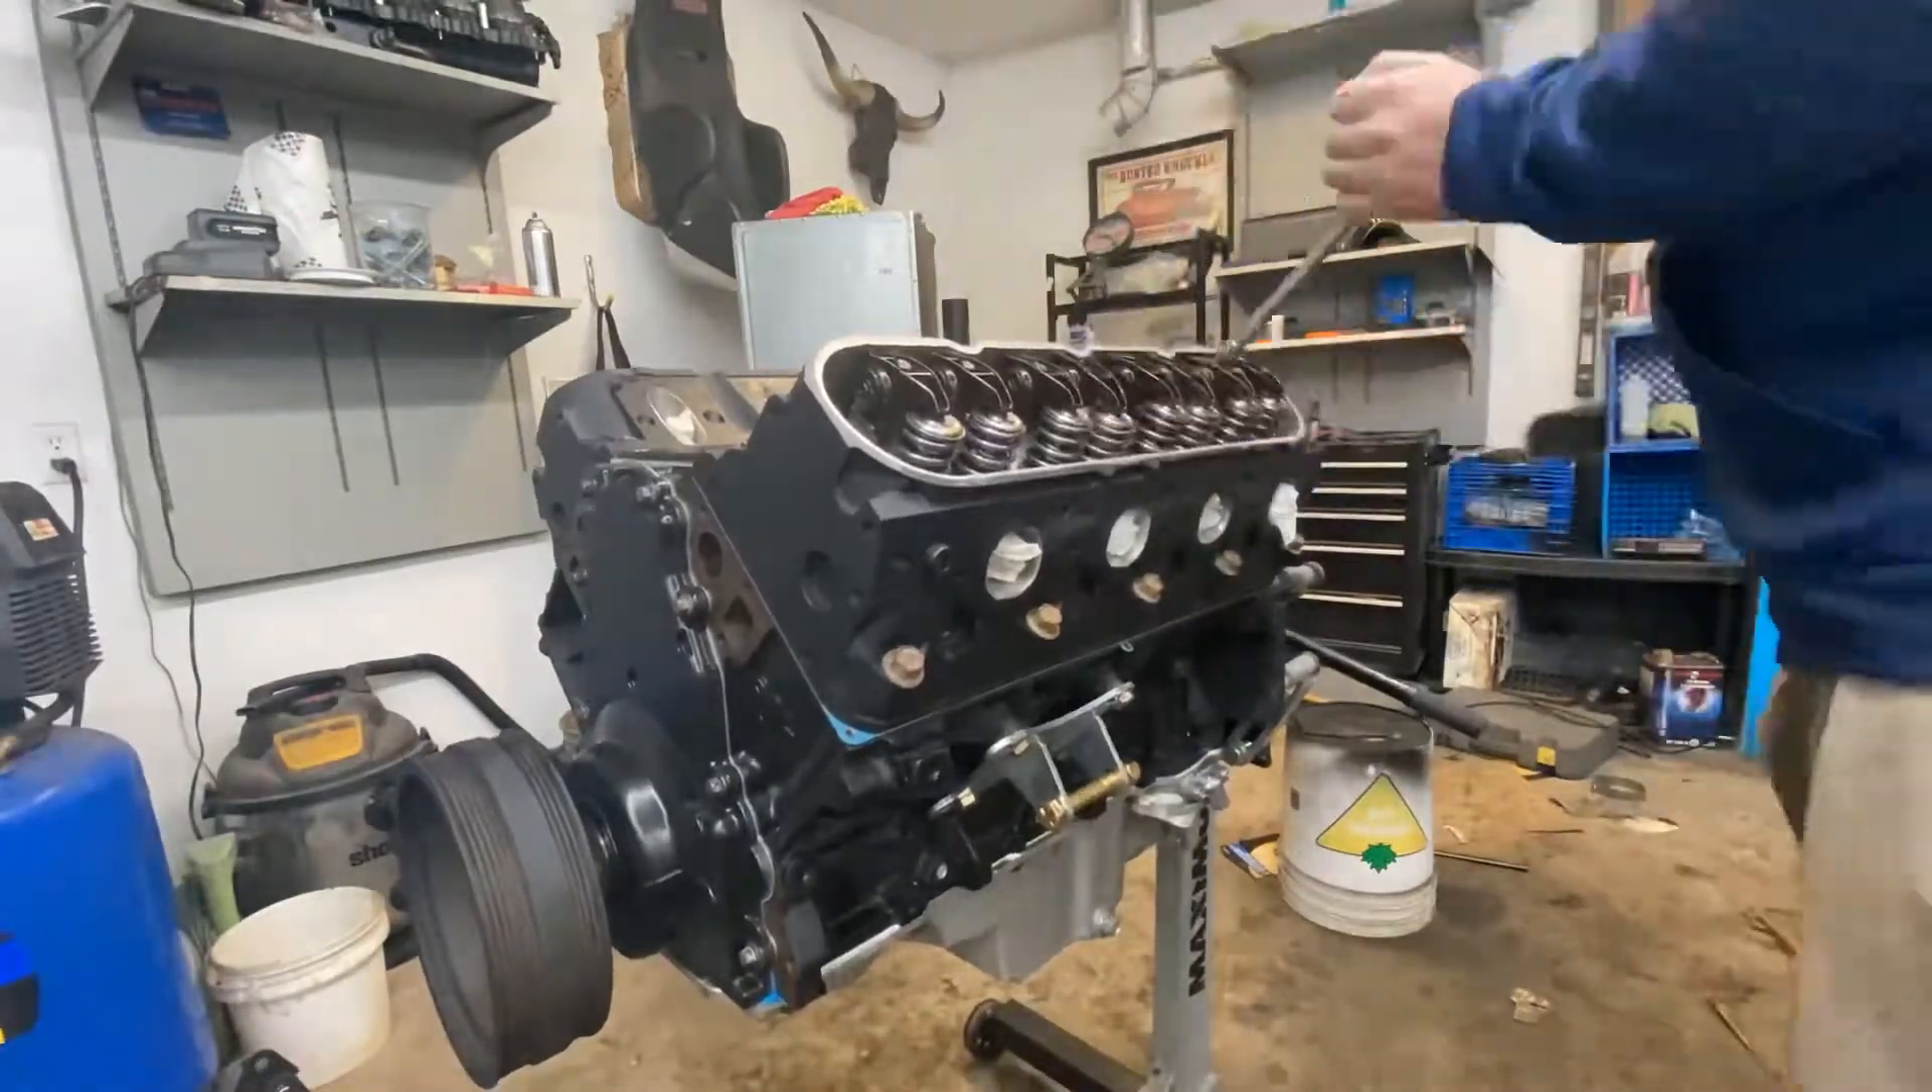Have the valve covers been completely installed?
No.